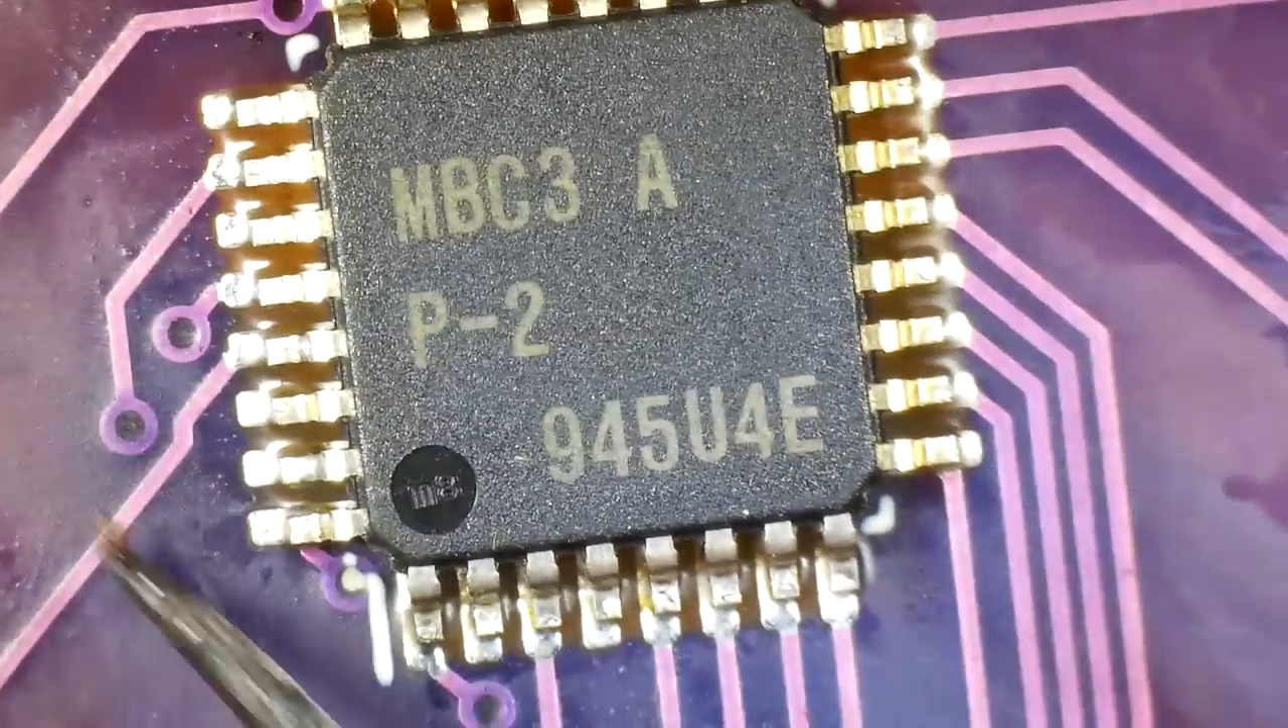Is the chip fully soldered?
Yes.